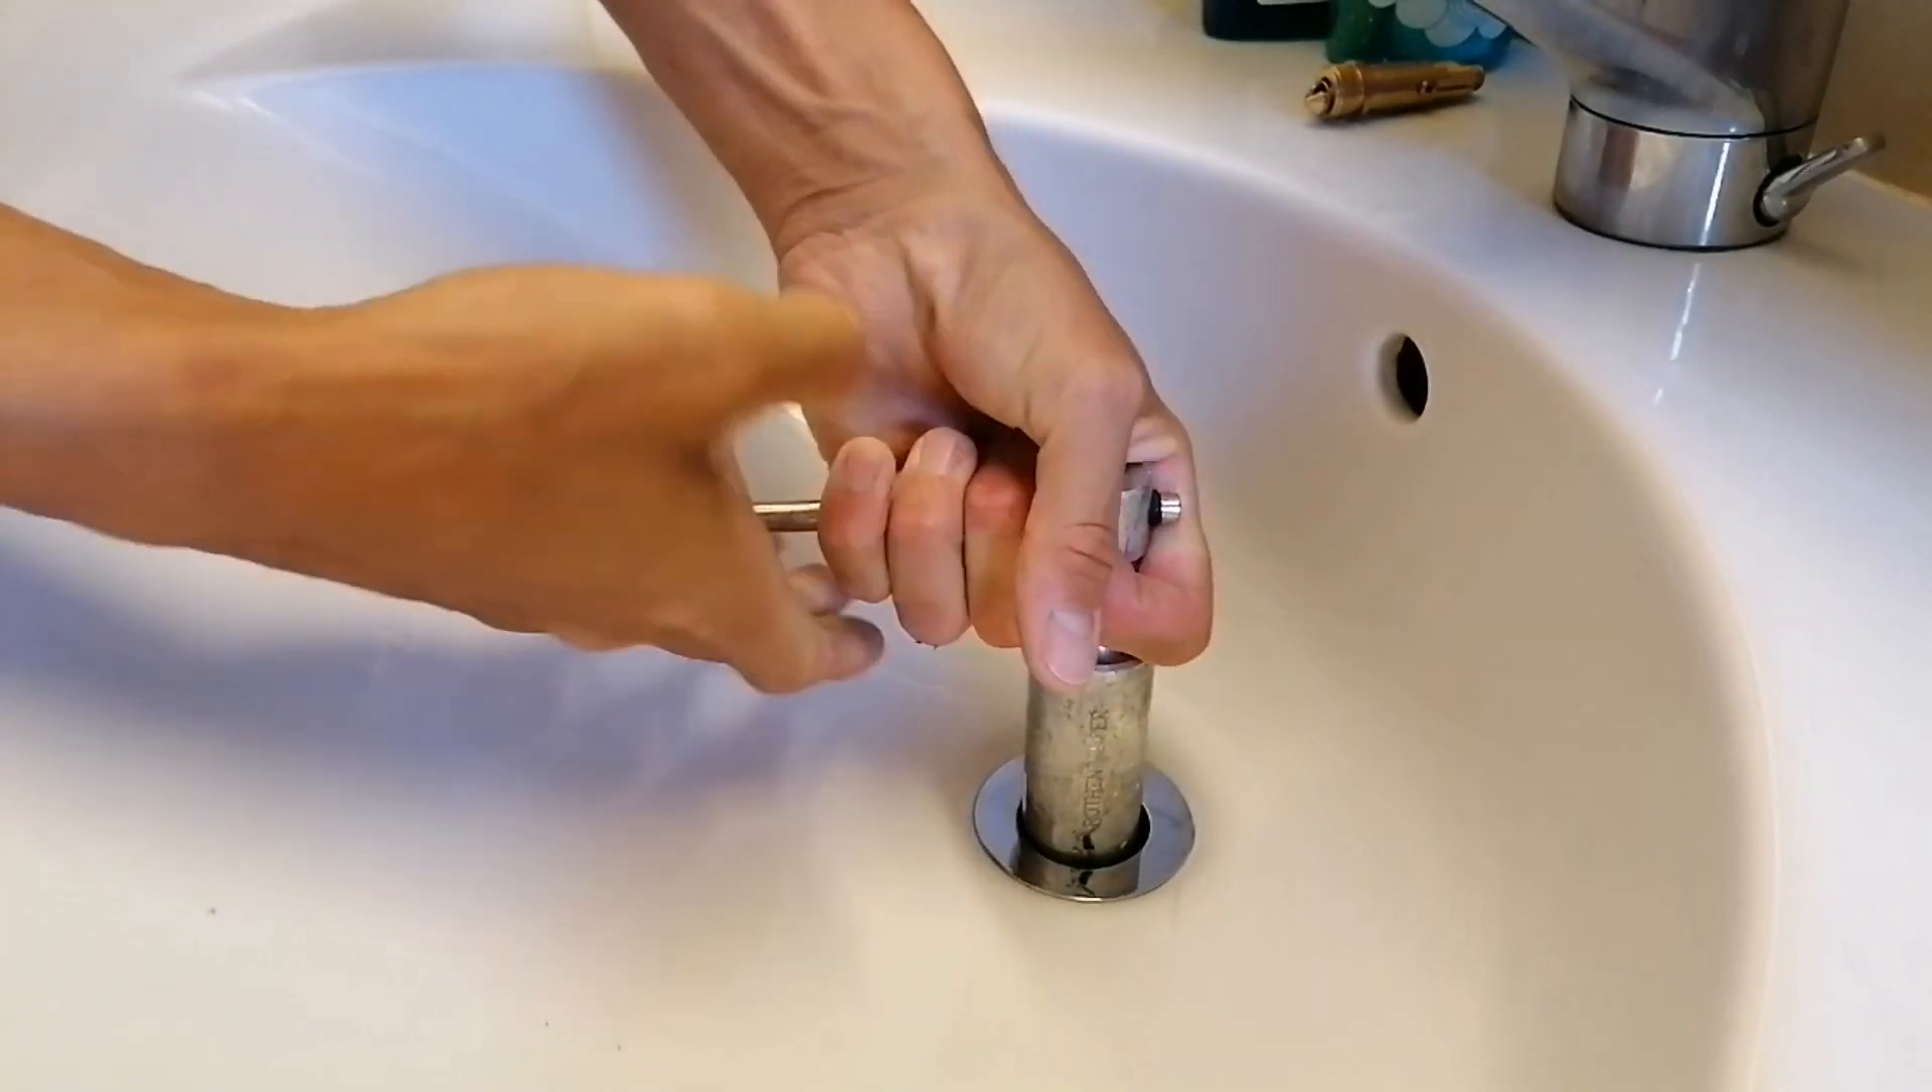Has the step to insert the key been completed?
Yes.